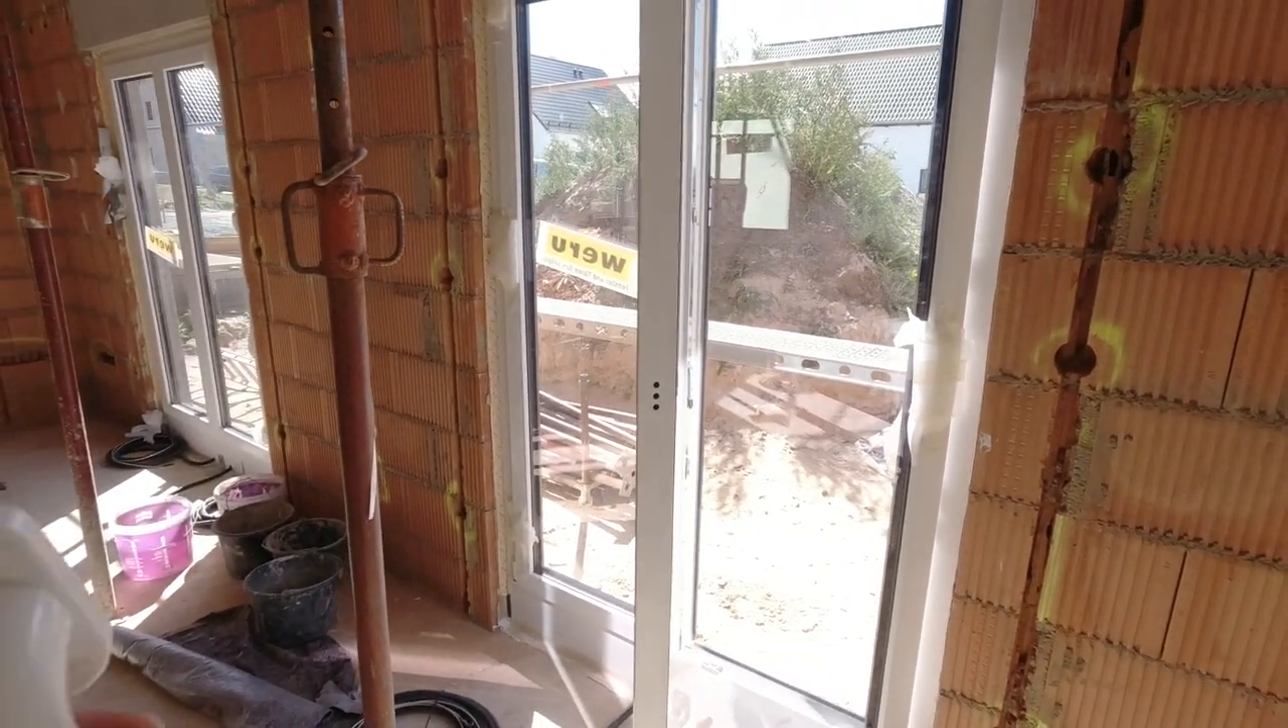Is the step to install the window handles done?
No.